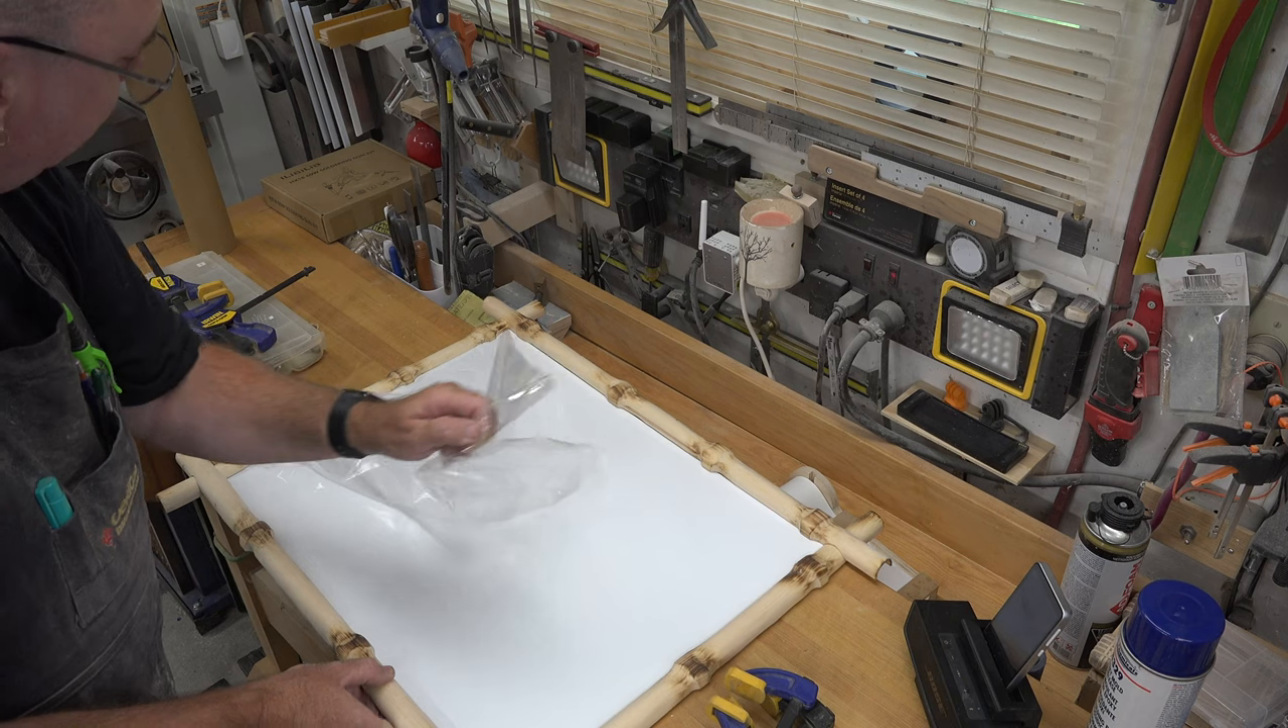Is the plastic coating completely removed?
No.